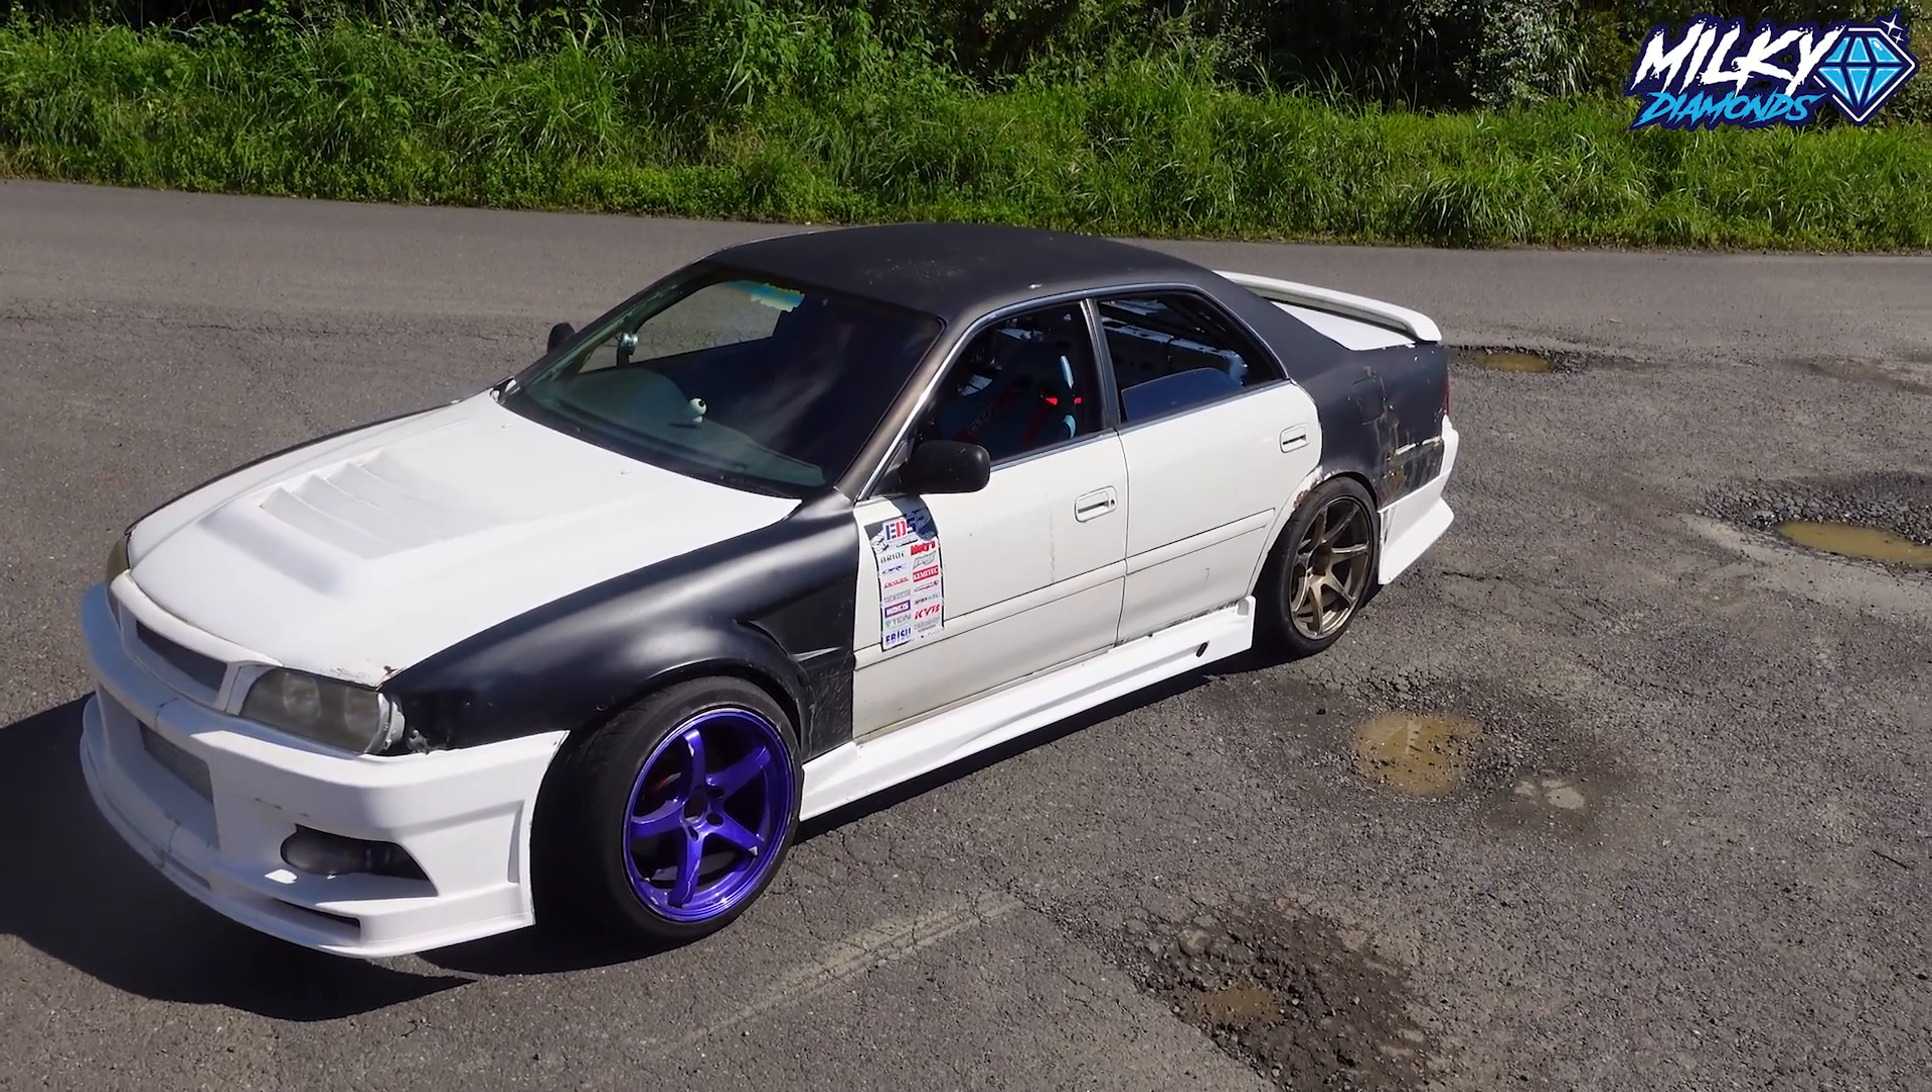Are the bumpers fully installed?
Yes.